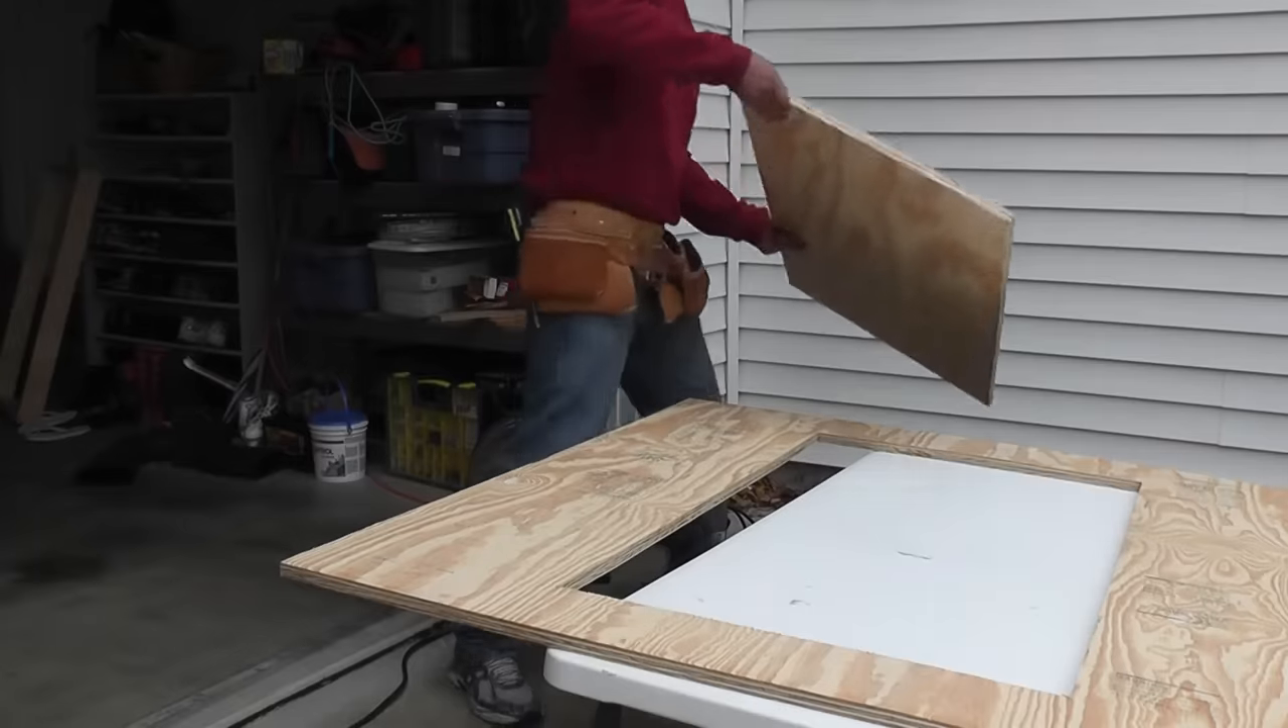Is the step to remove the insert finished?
Yes.